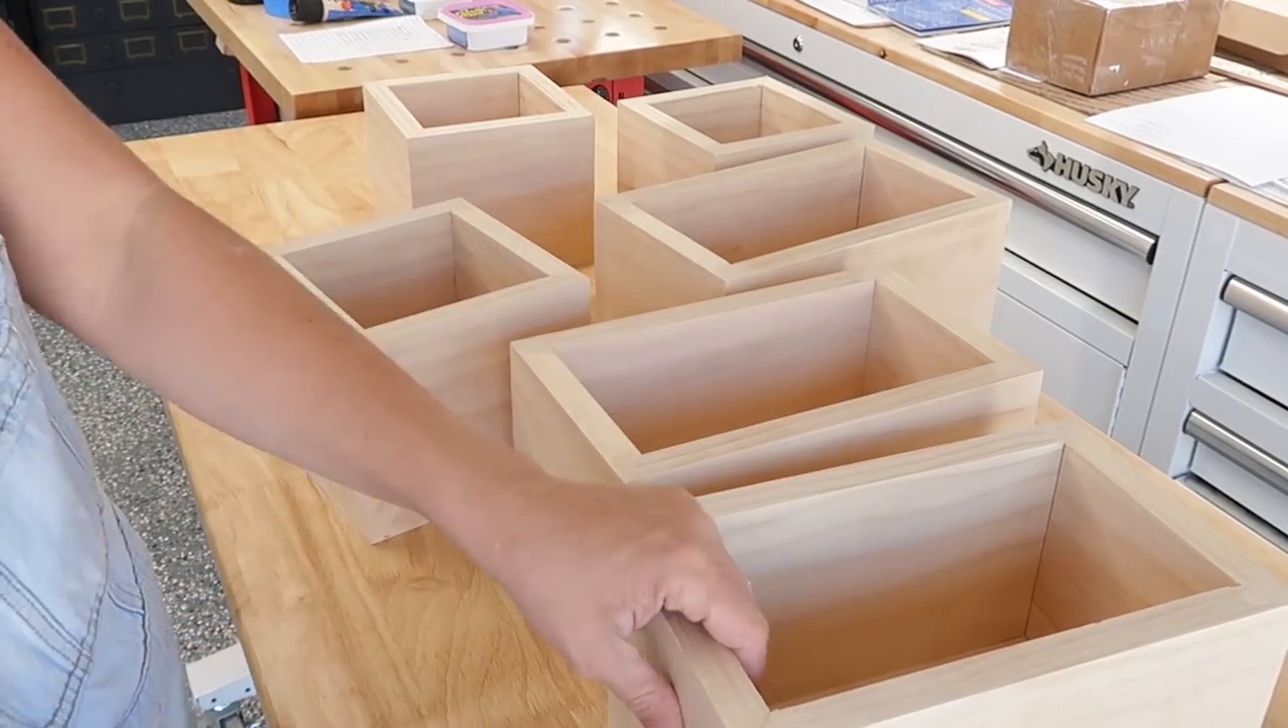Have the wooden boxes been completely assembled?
Yes.